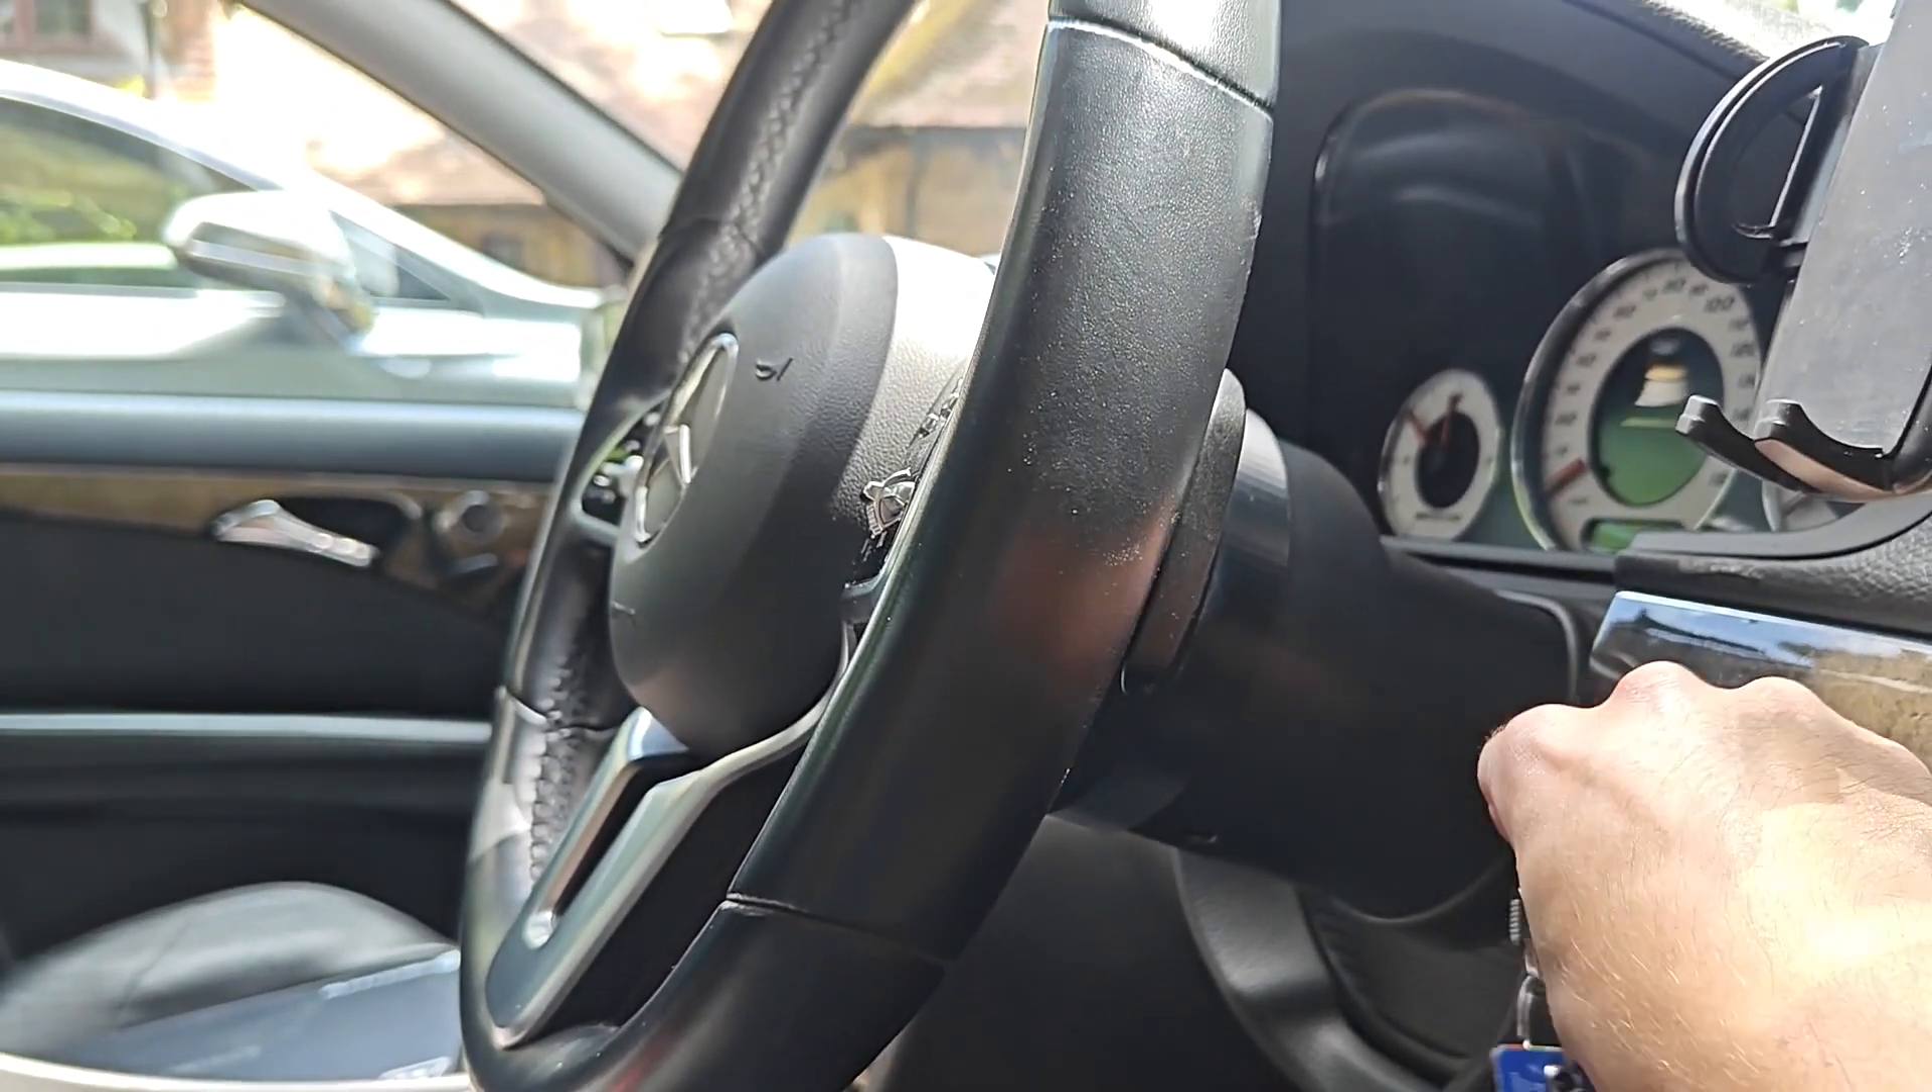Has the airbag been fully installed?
Yes.